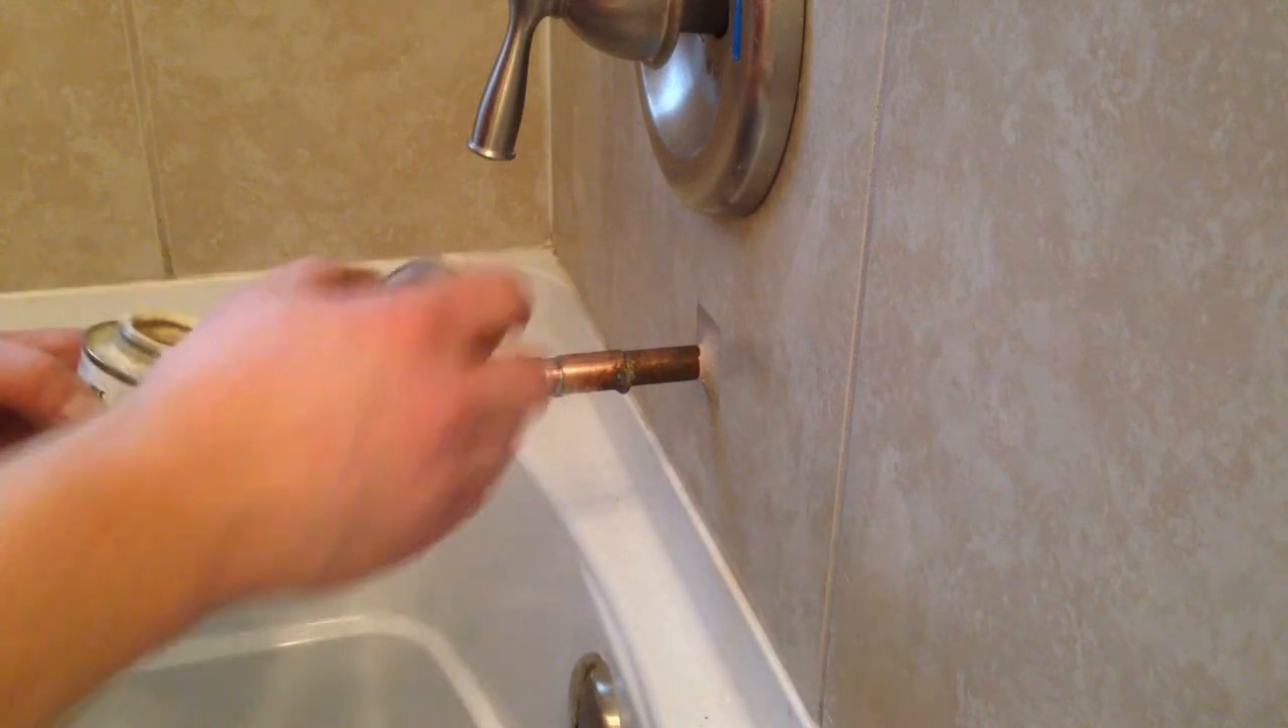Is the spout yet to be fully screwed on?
Yes.